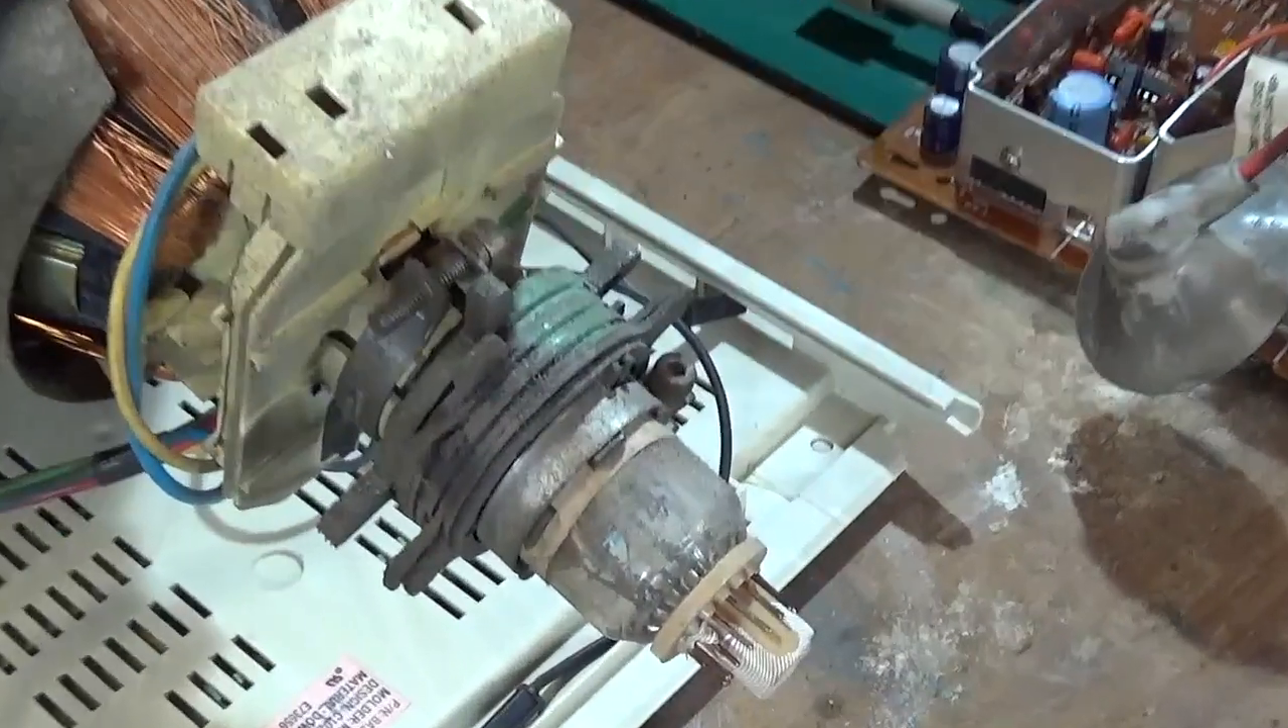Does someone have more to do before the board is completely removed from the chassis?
No.